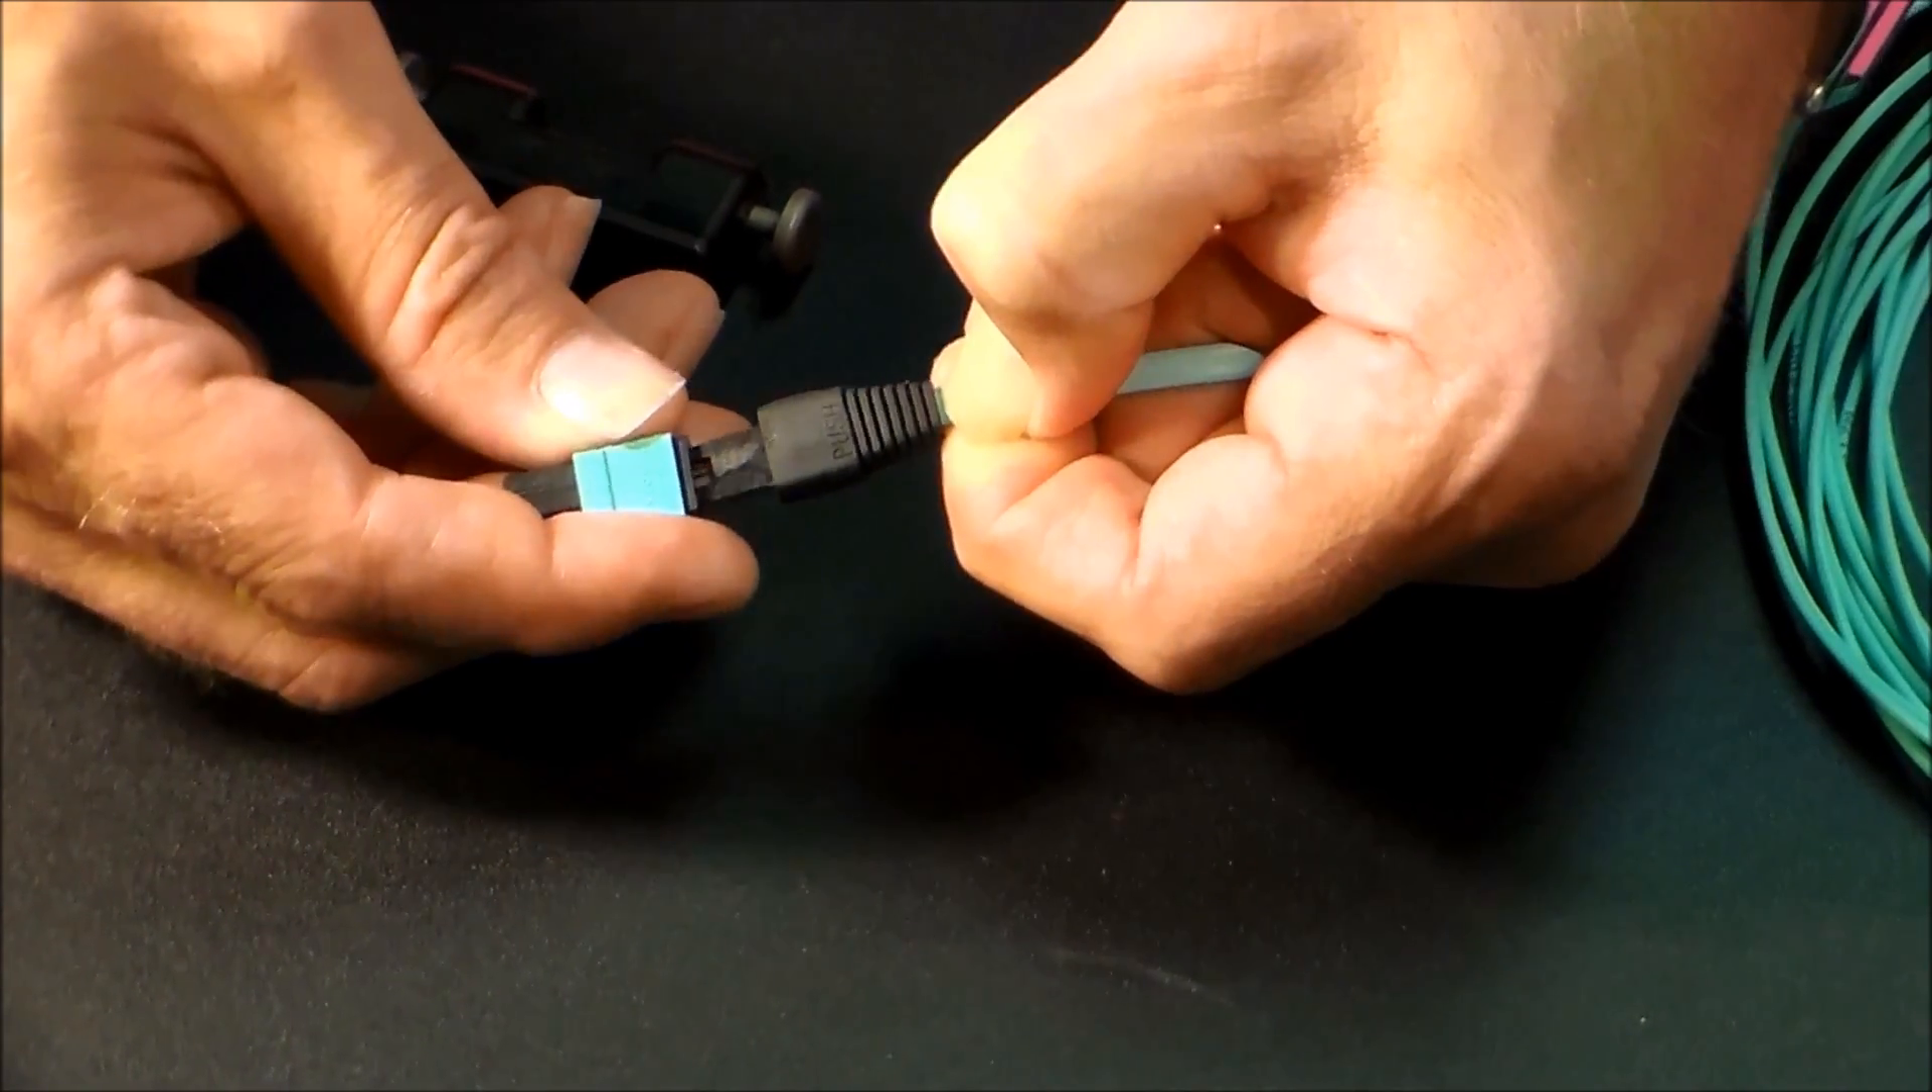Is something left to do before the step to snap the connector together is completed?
Yes.